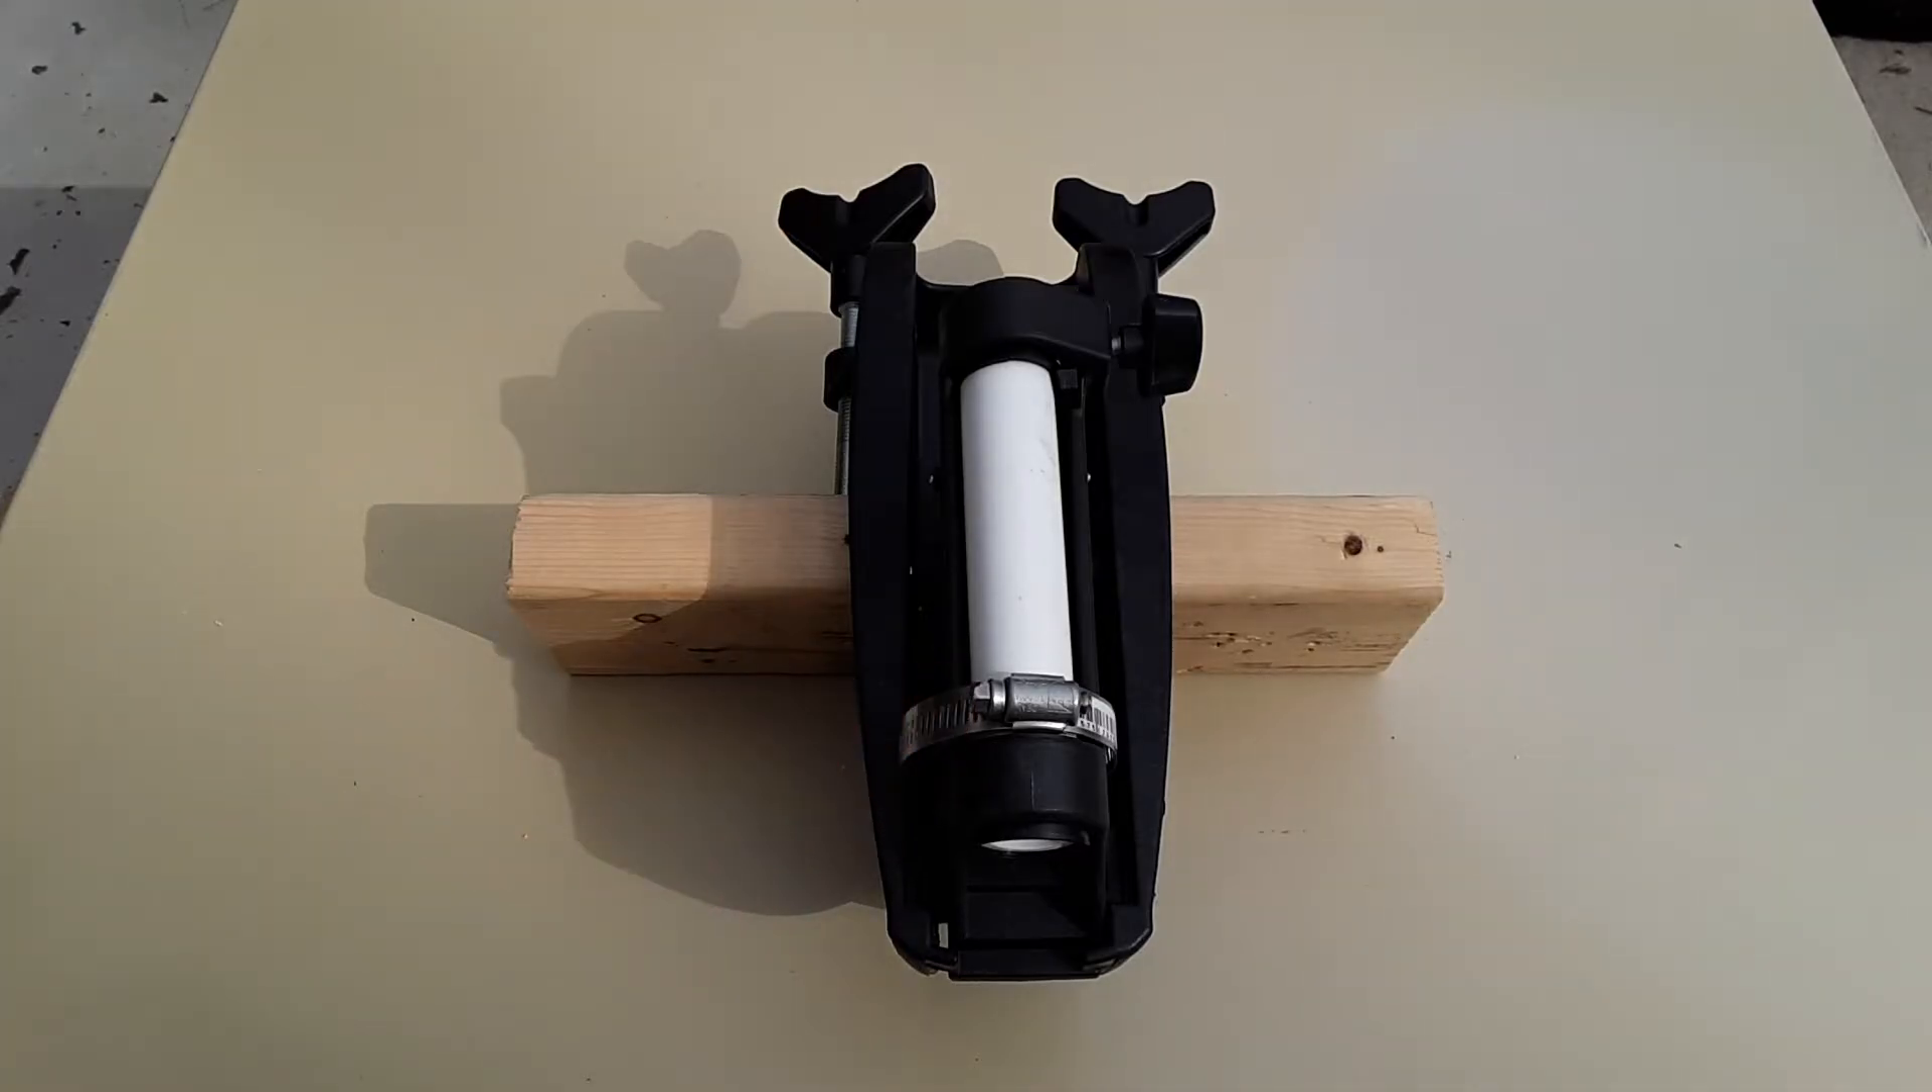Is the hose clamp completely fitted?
Yes.